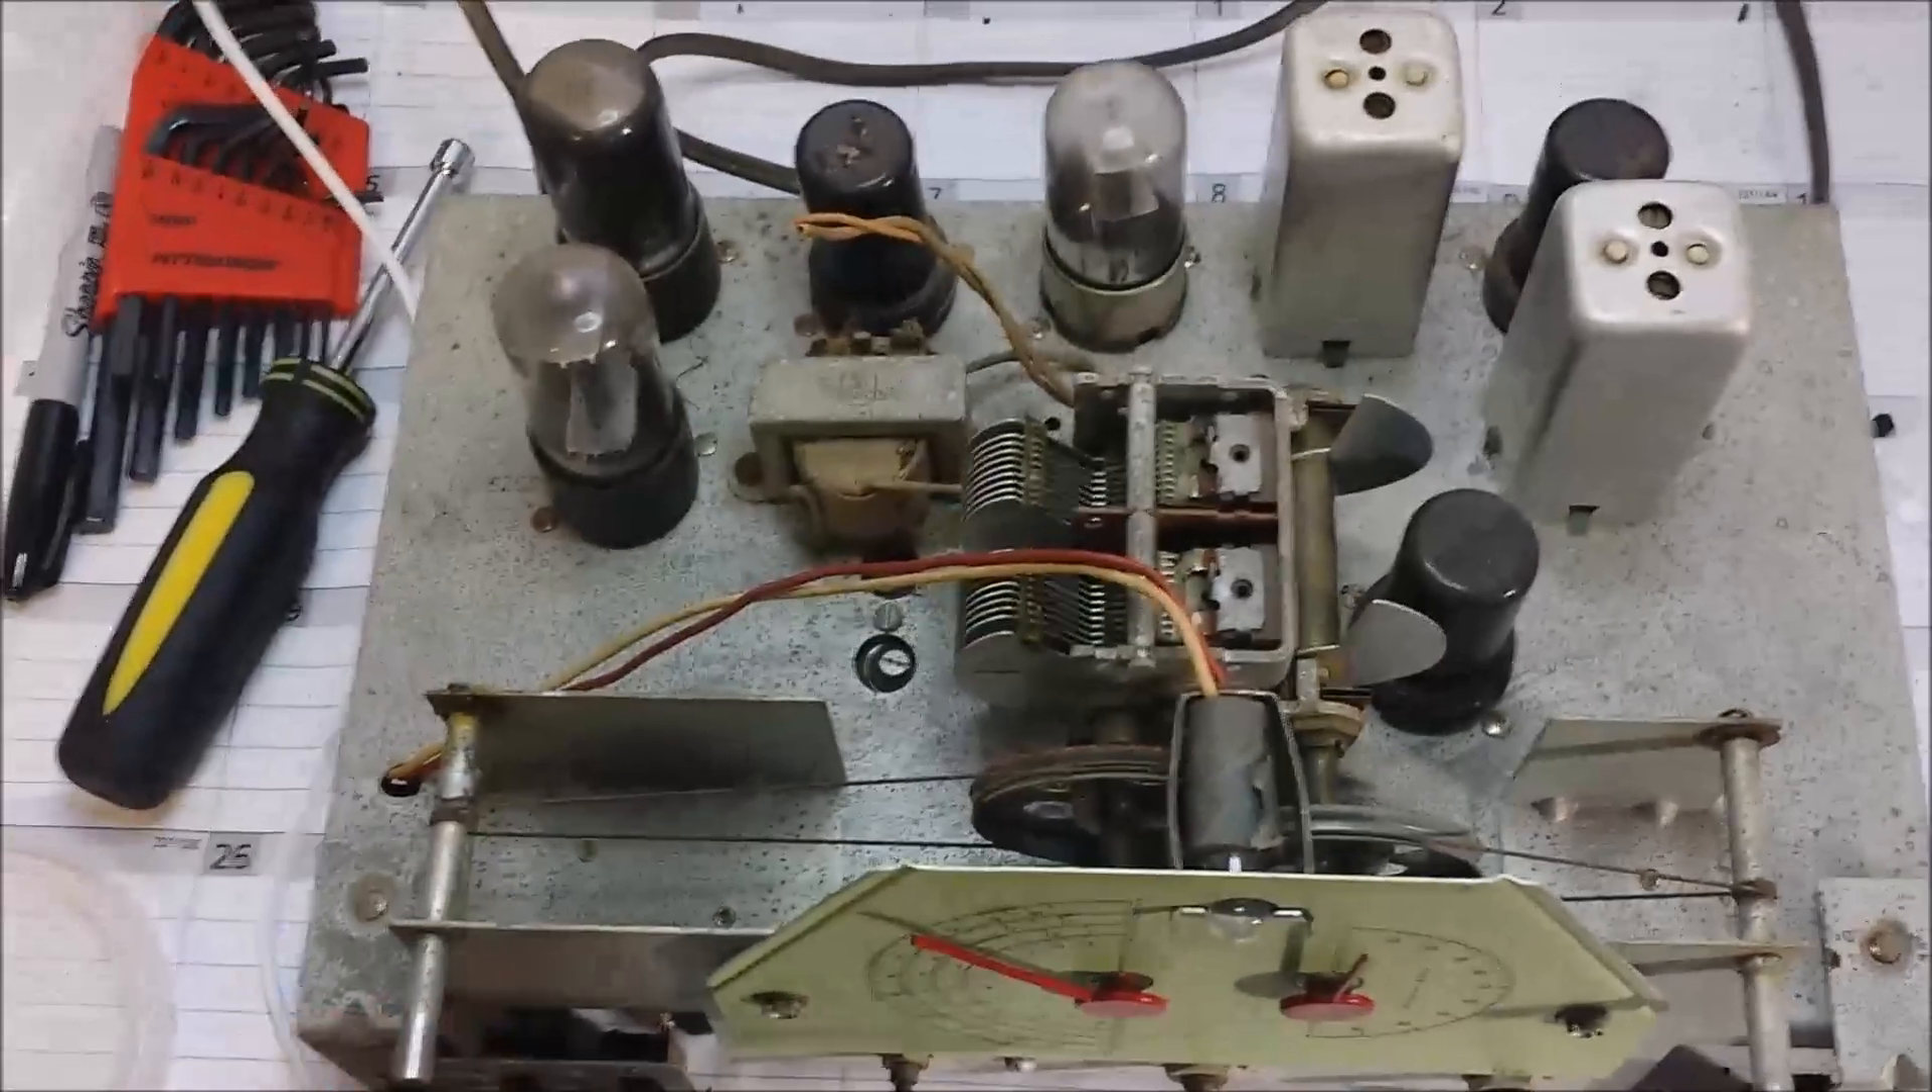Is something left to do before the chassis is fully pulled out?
No.